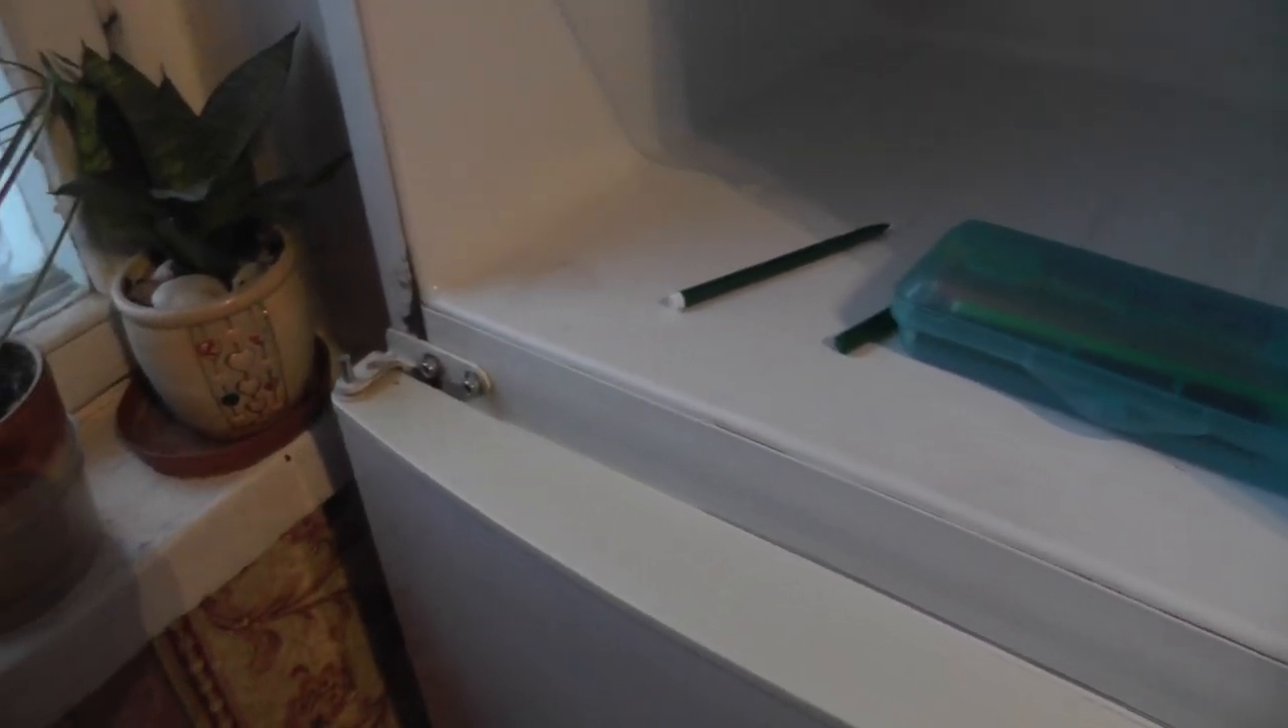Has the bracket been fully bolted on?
Yes.